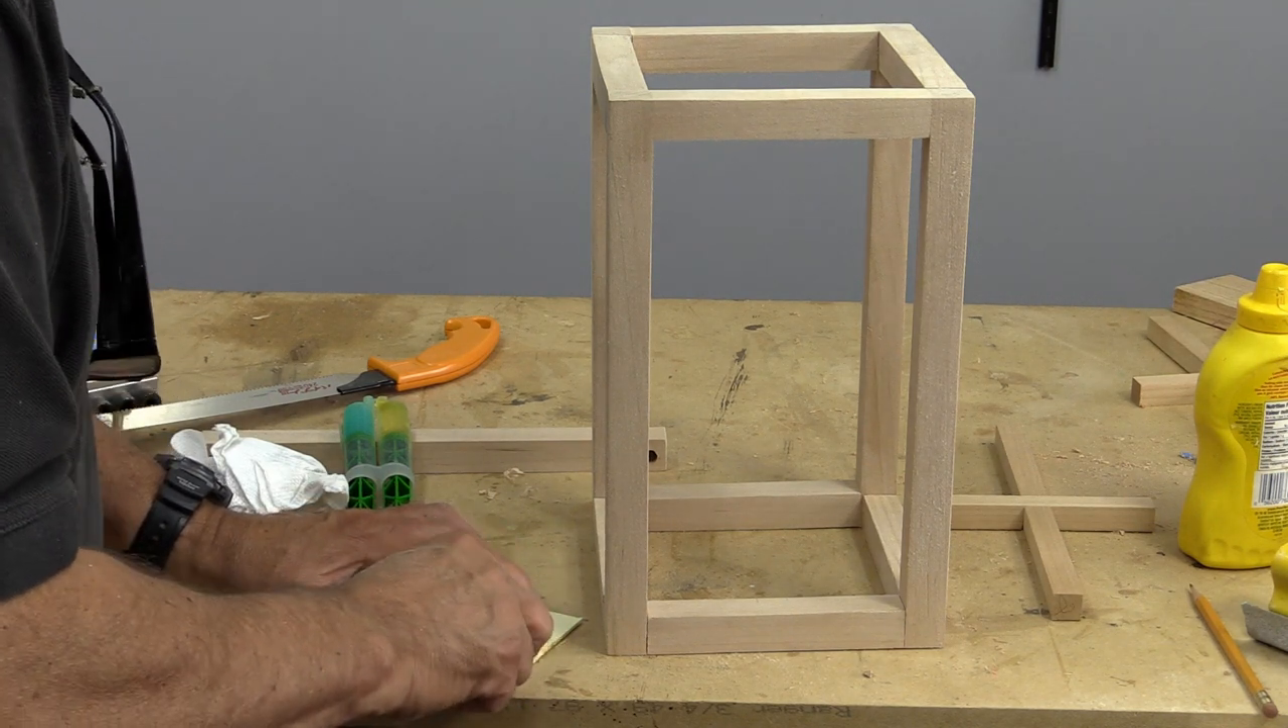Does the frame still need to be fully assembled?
No.